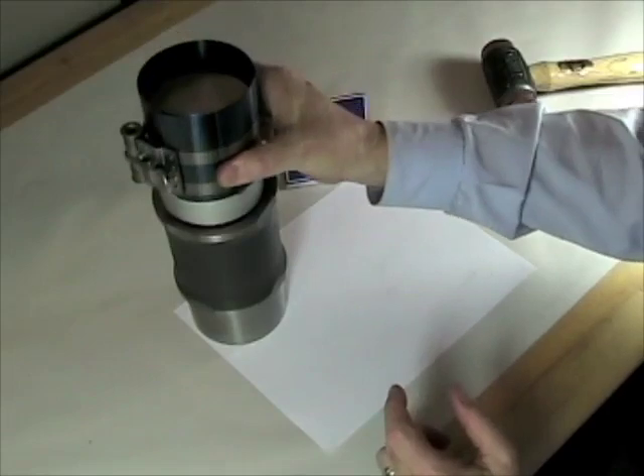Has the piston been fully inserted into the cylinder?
No.